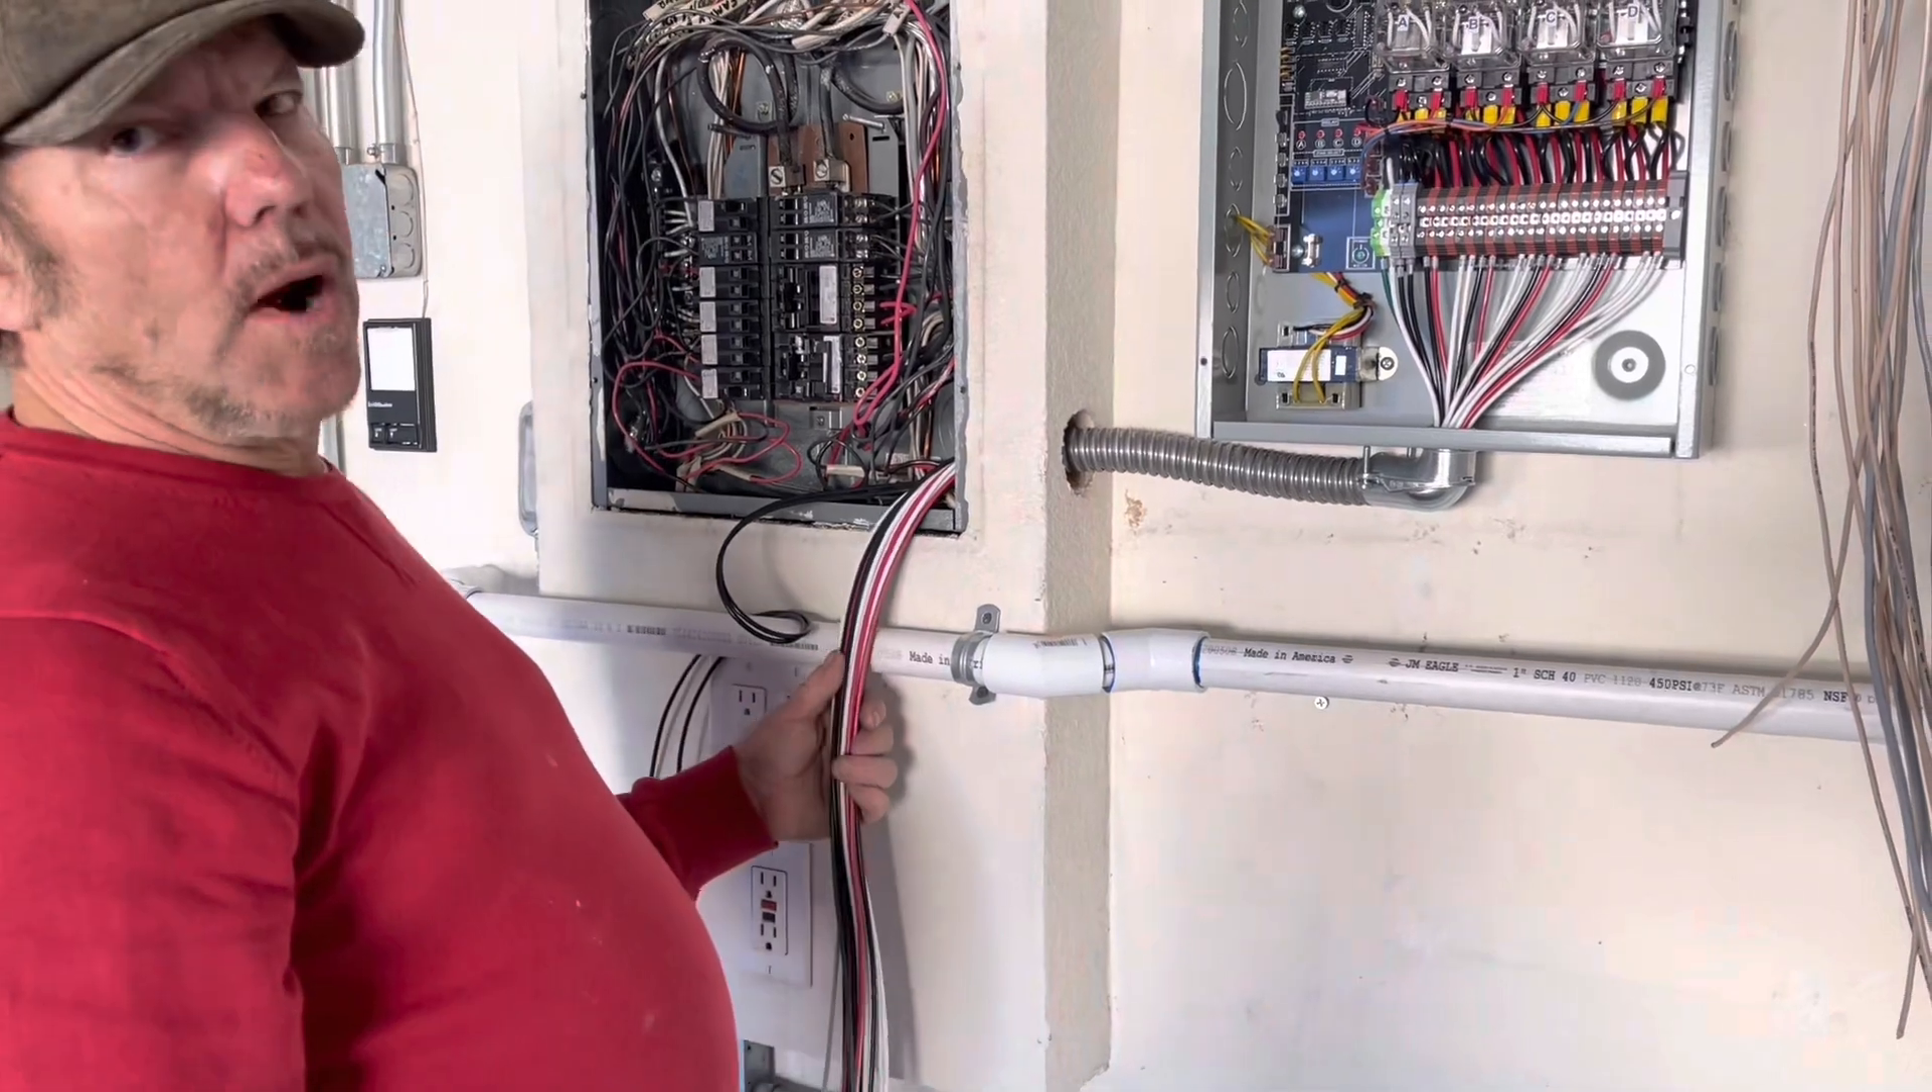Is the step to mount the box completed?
Yes.